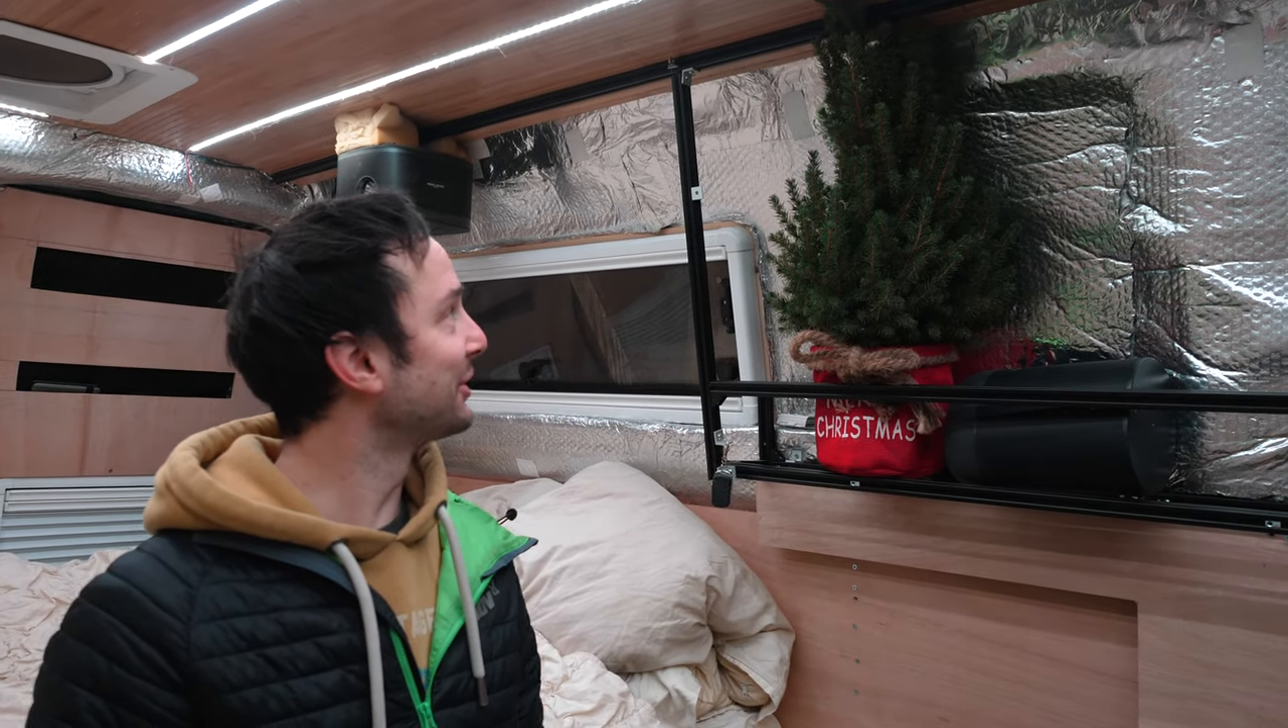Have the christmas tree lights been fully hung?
No.